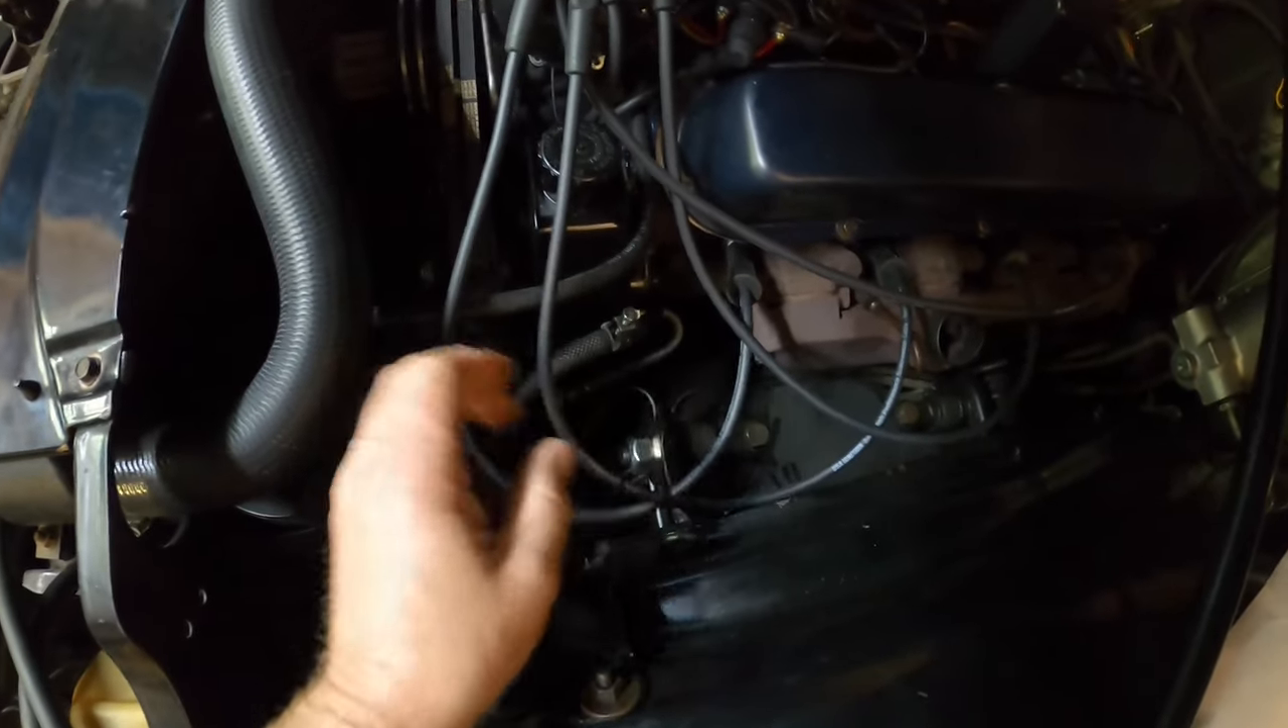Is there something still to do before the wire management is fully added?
Yes.